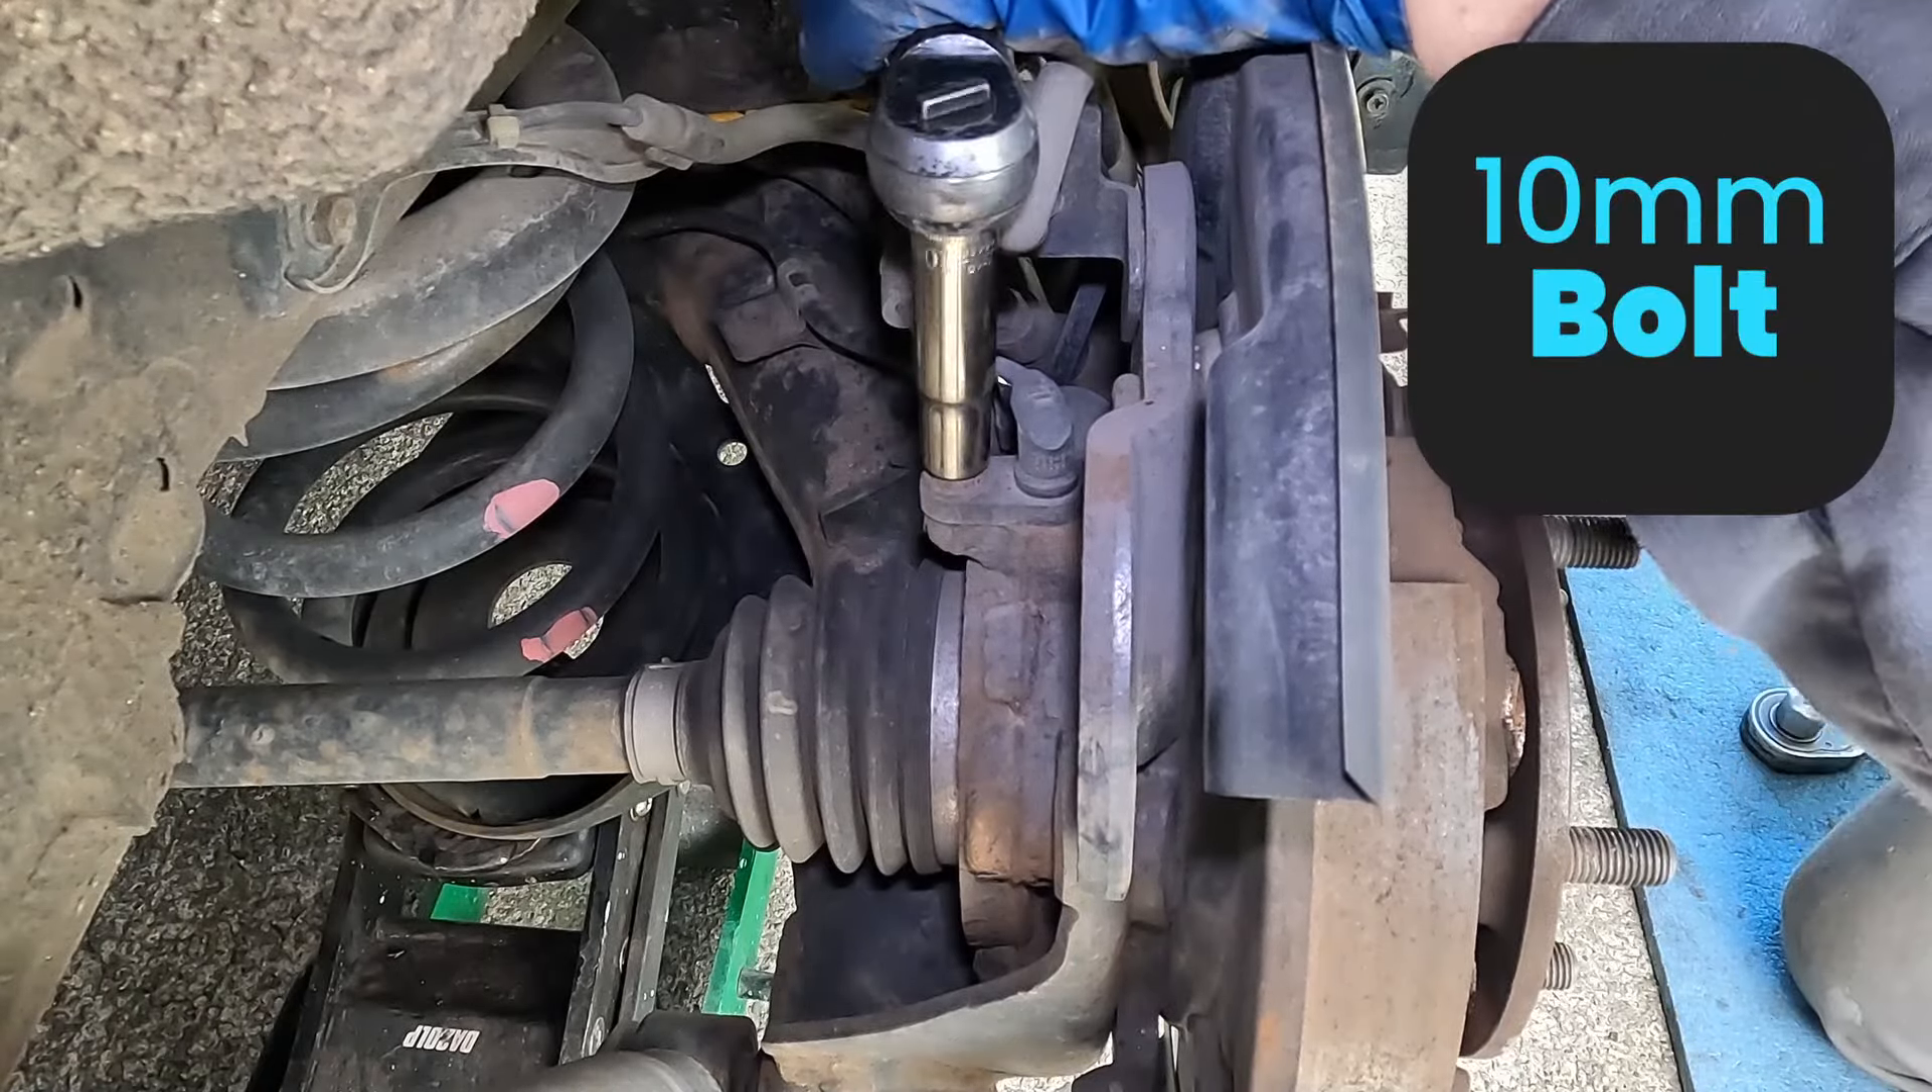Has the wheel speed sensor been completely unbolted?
No.